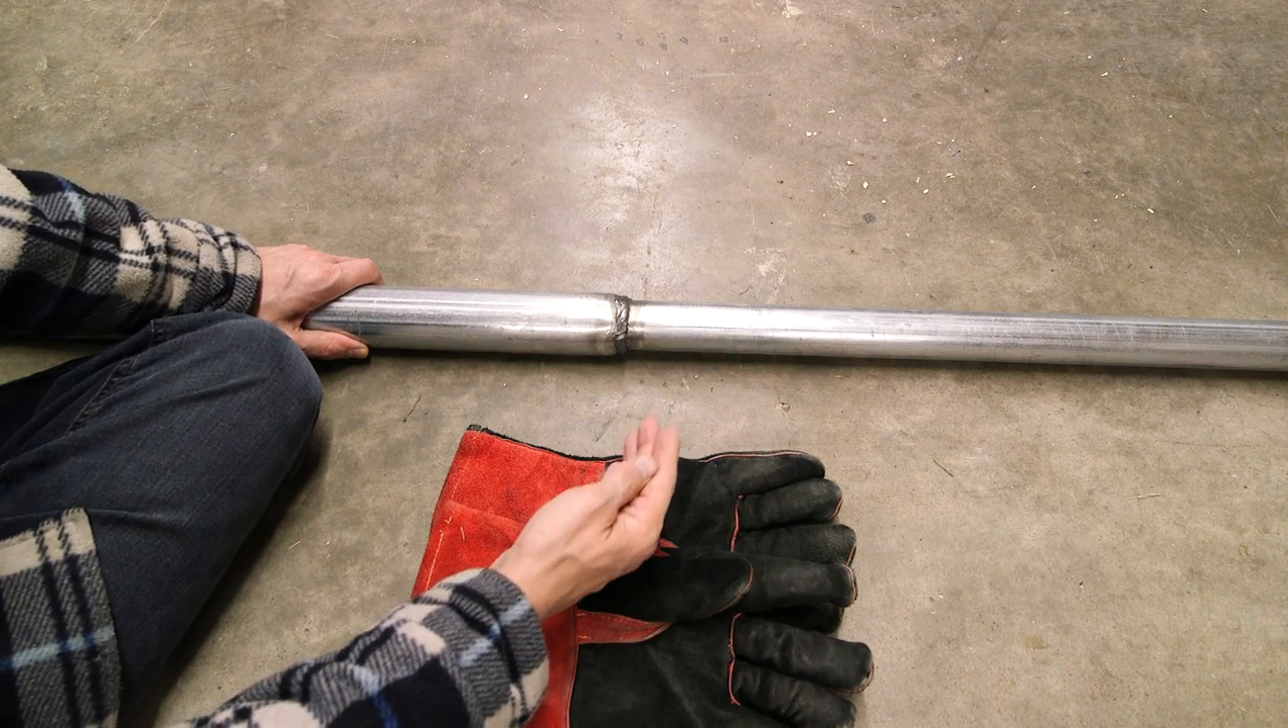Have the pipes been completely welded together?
Yes.